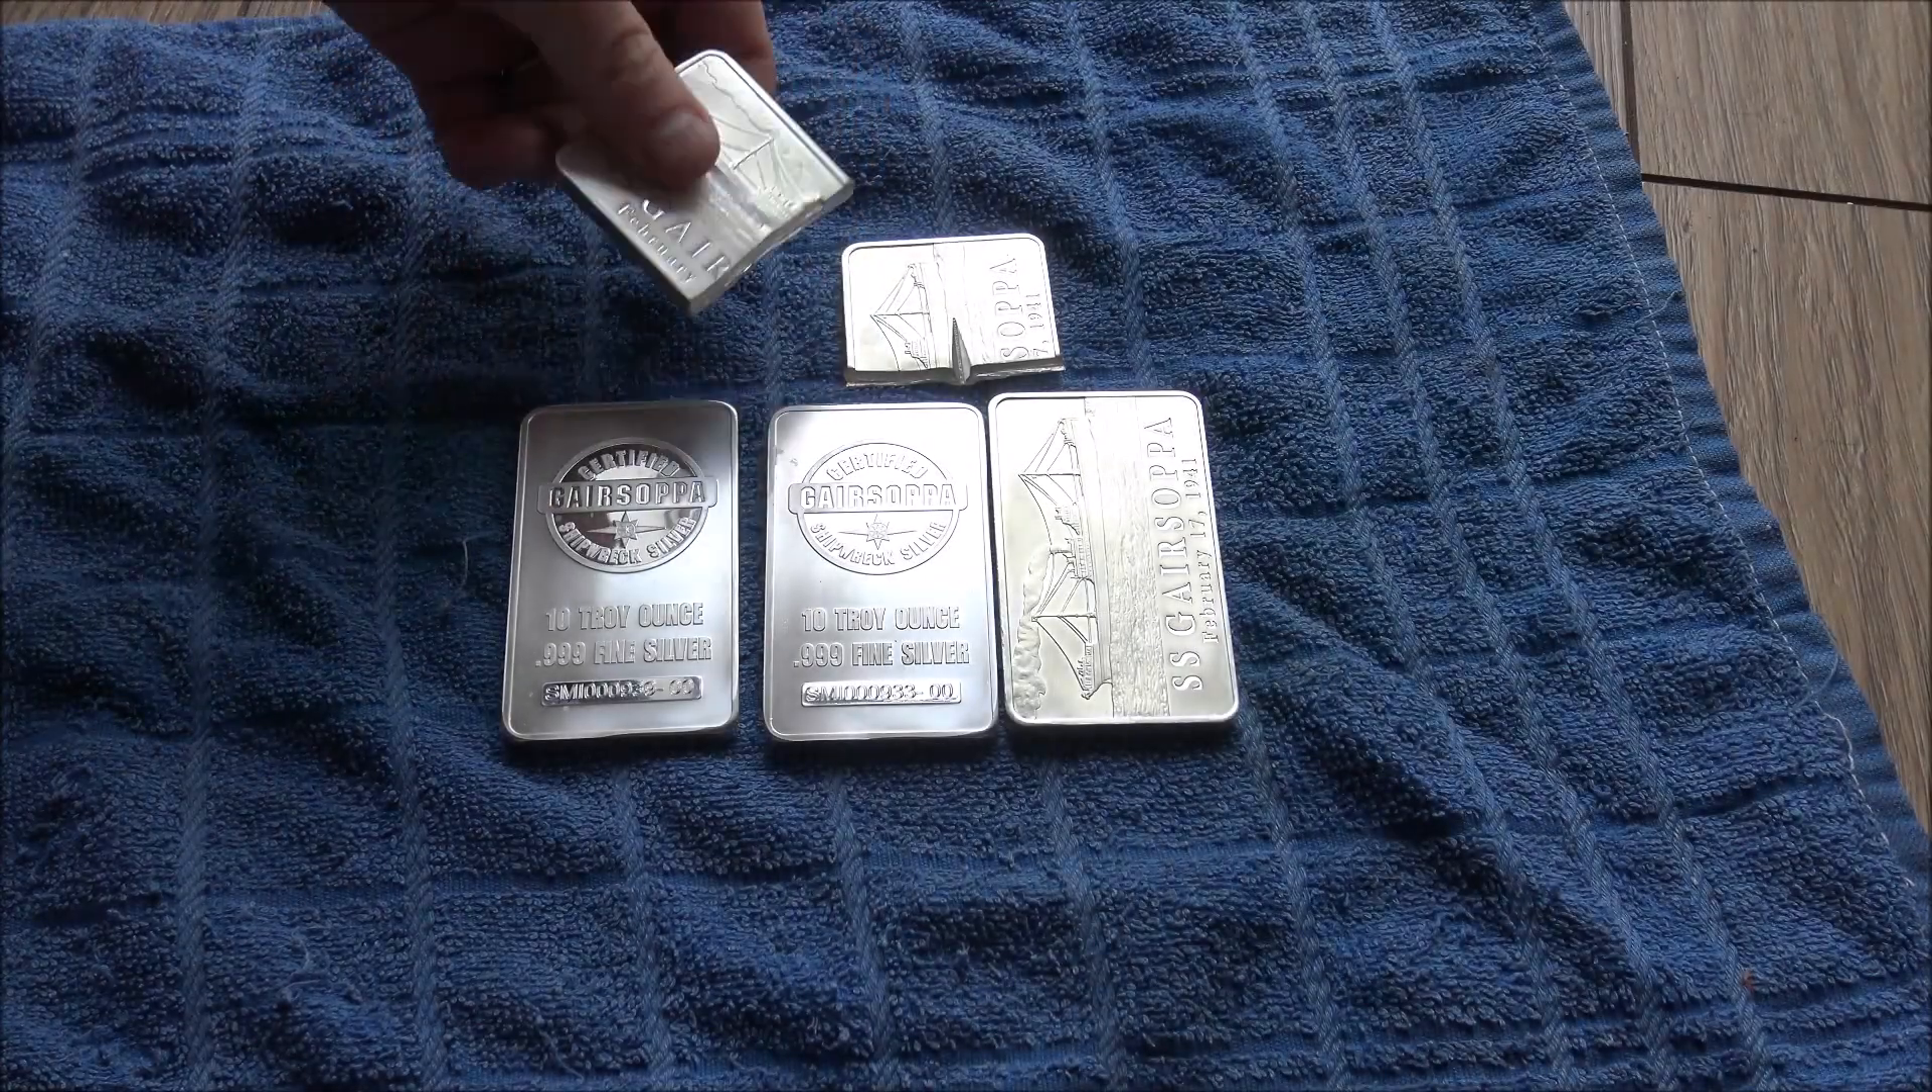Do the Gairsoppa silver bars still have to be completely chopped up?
Yes.